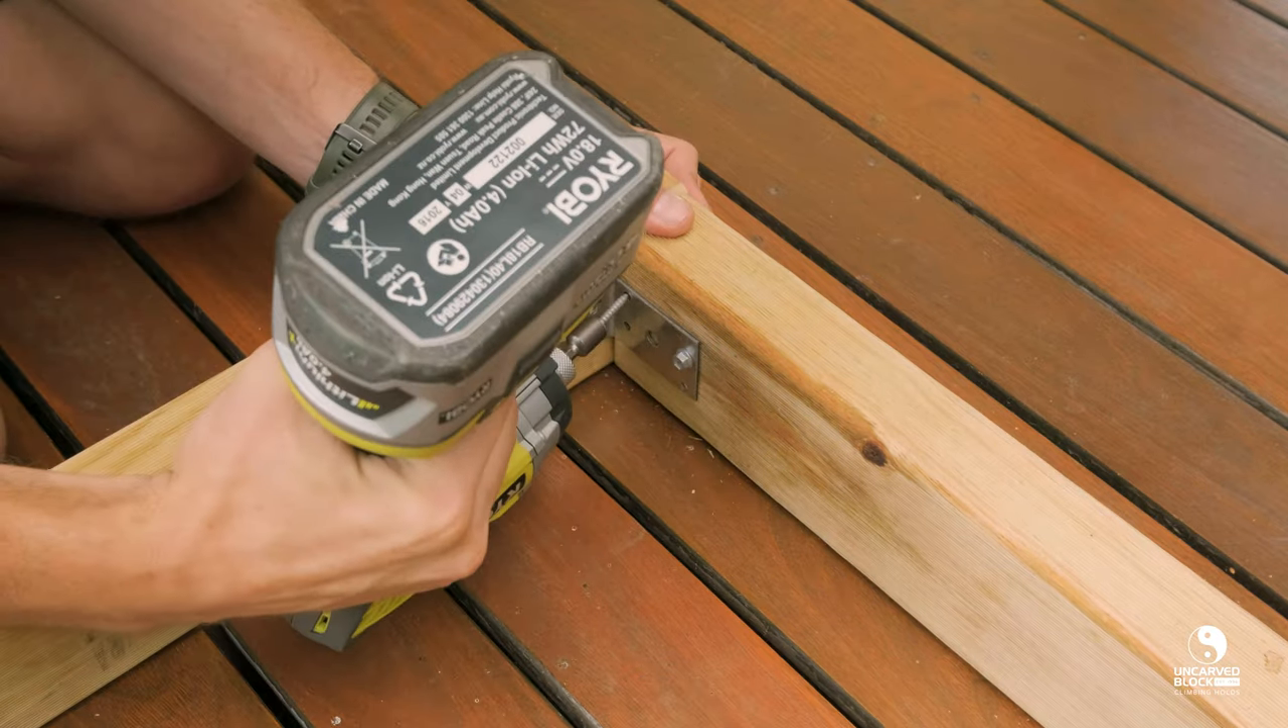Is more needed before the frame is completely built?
Yes.